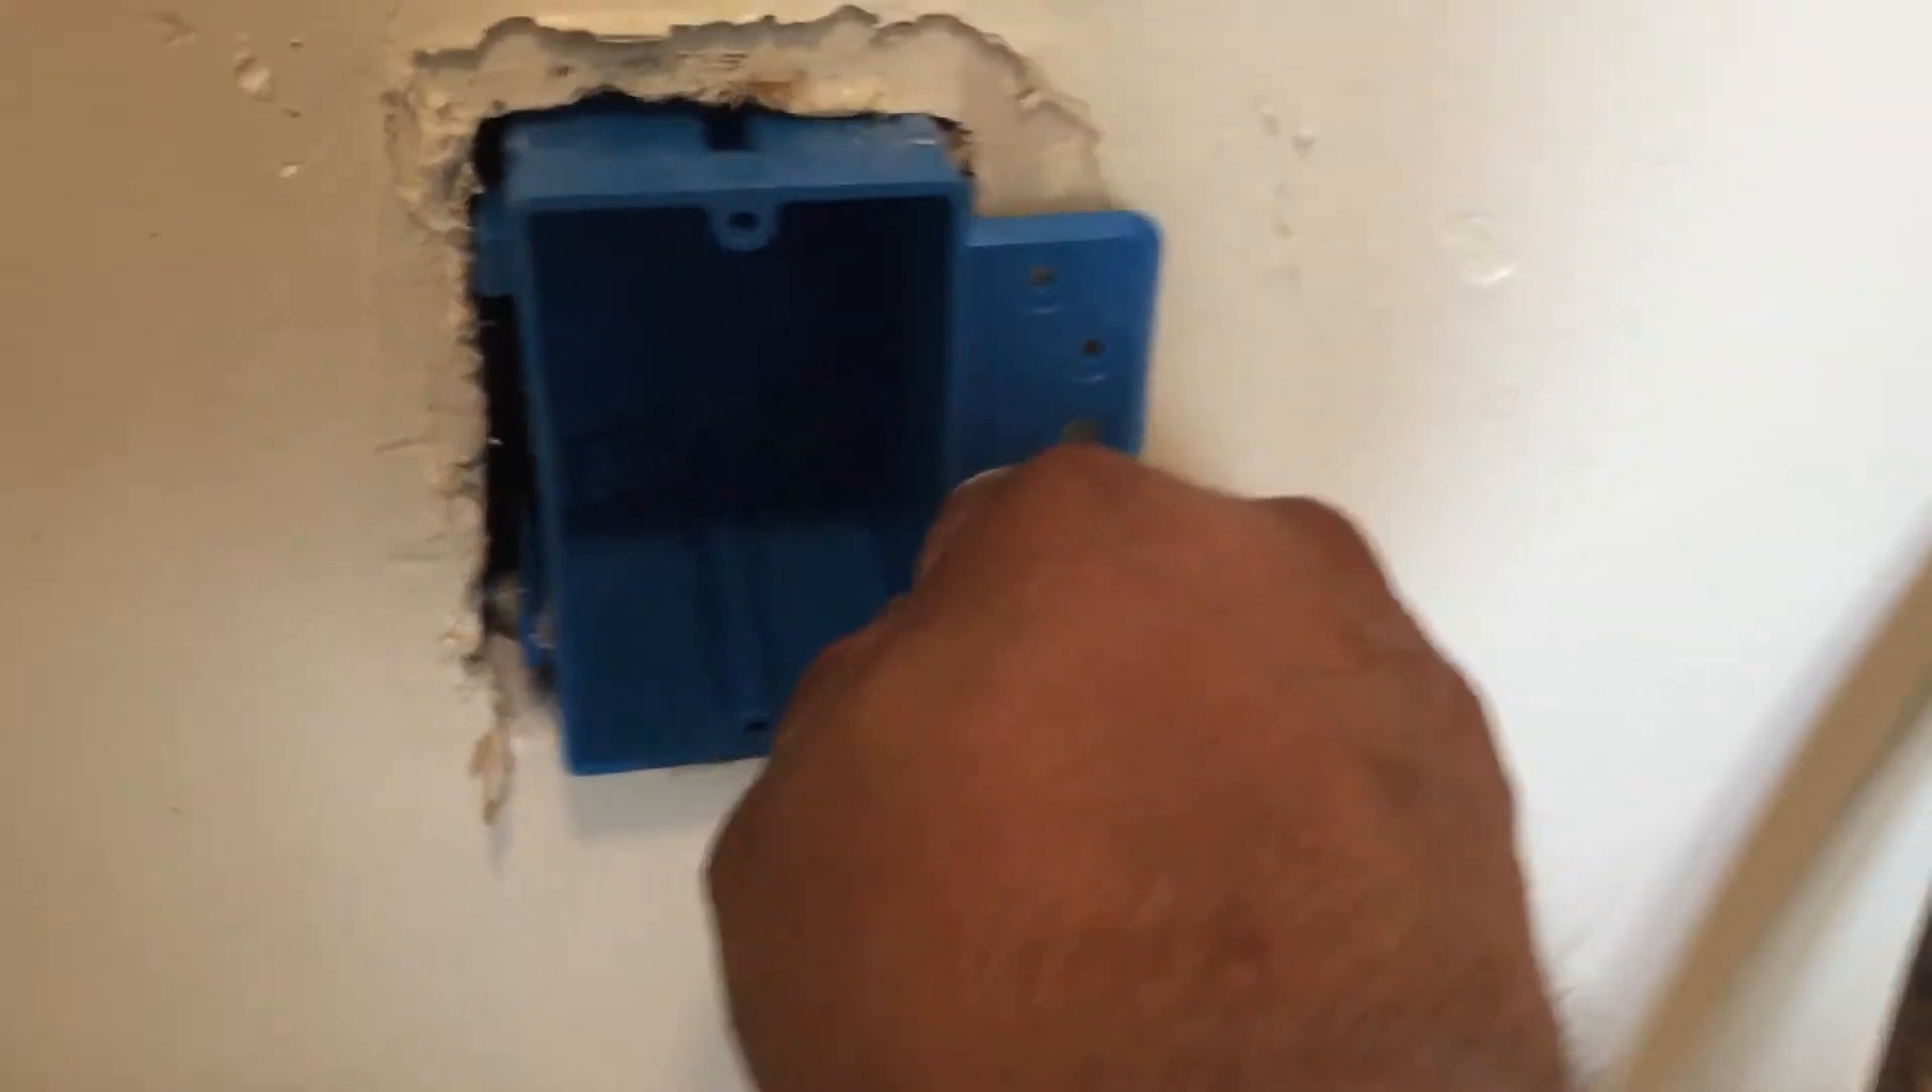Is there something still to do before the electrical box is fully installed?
Yes.